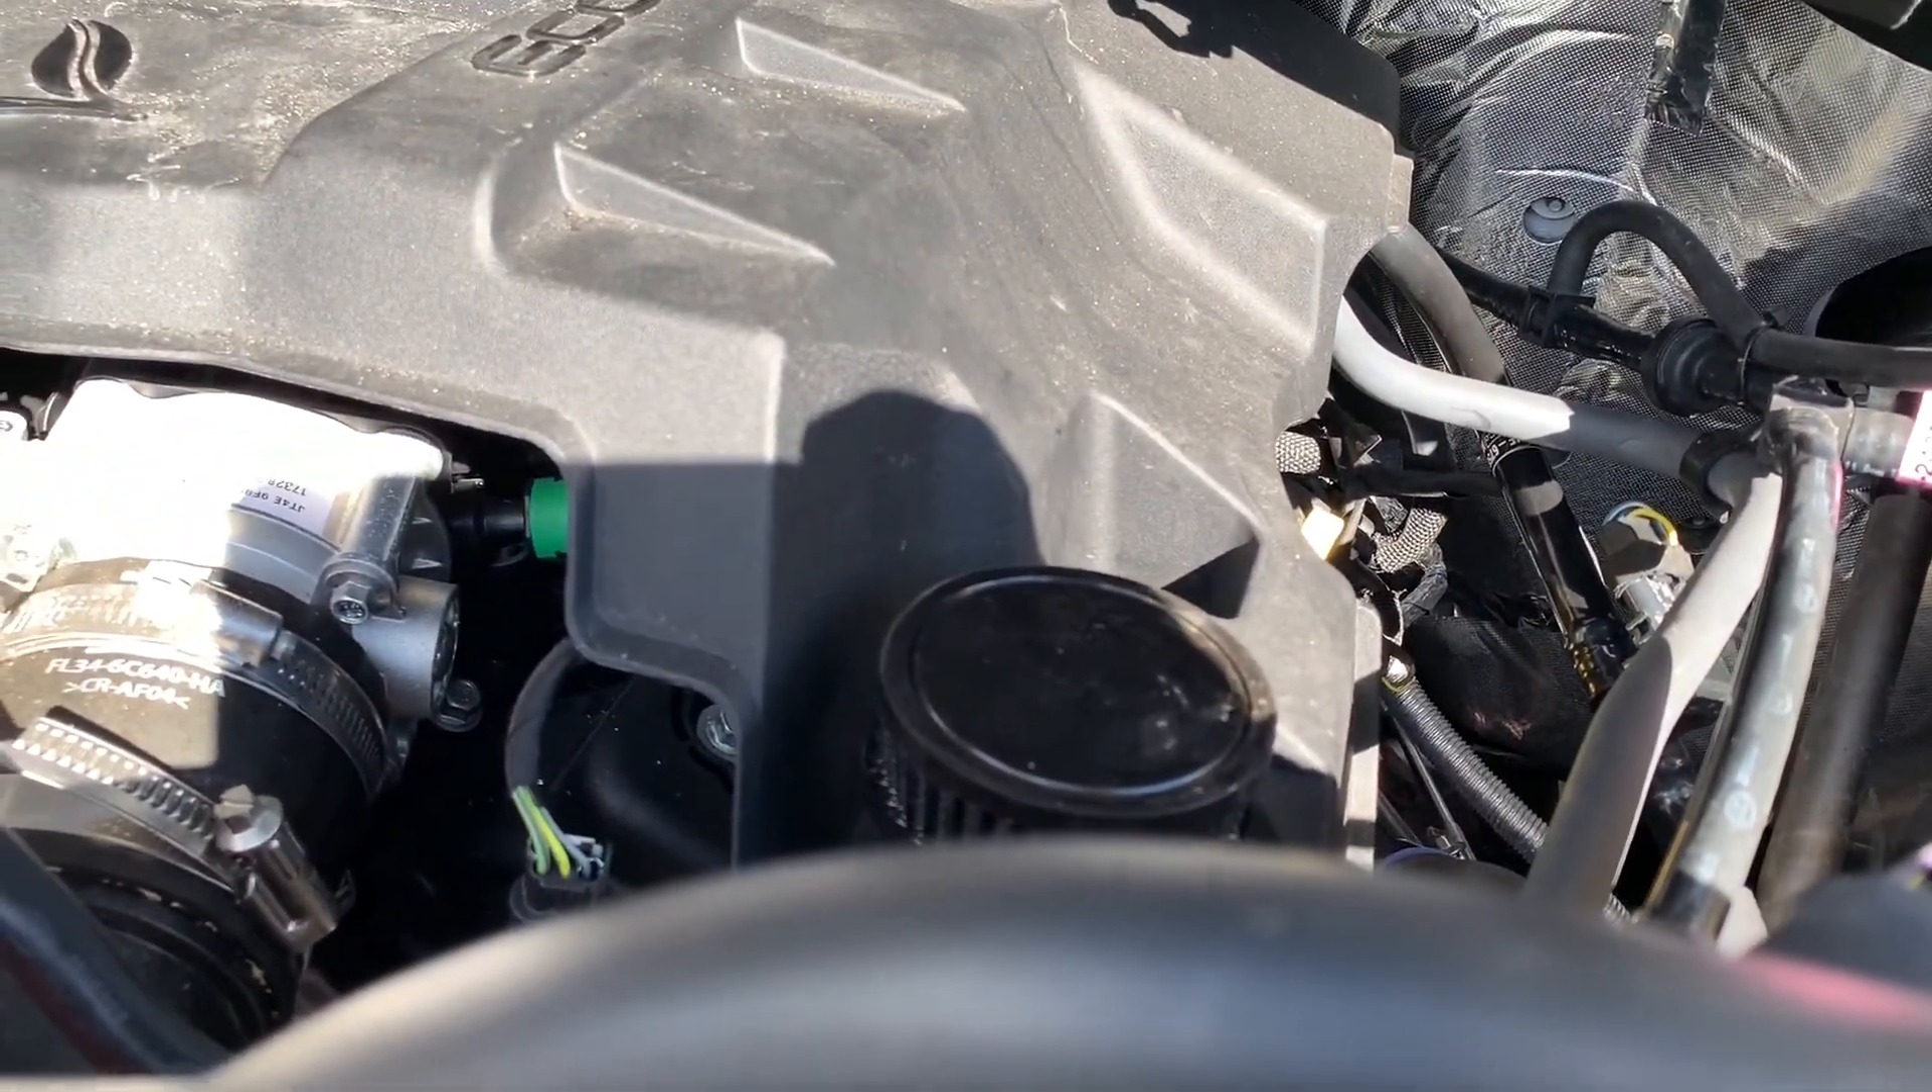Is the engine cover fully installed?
Yes.